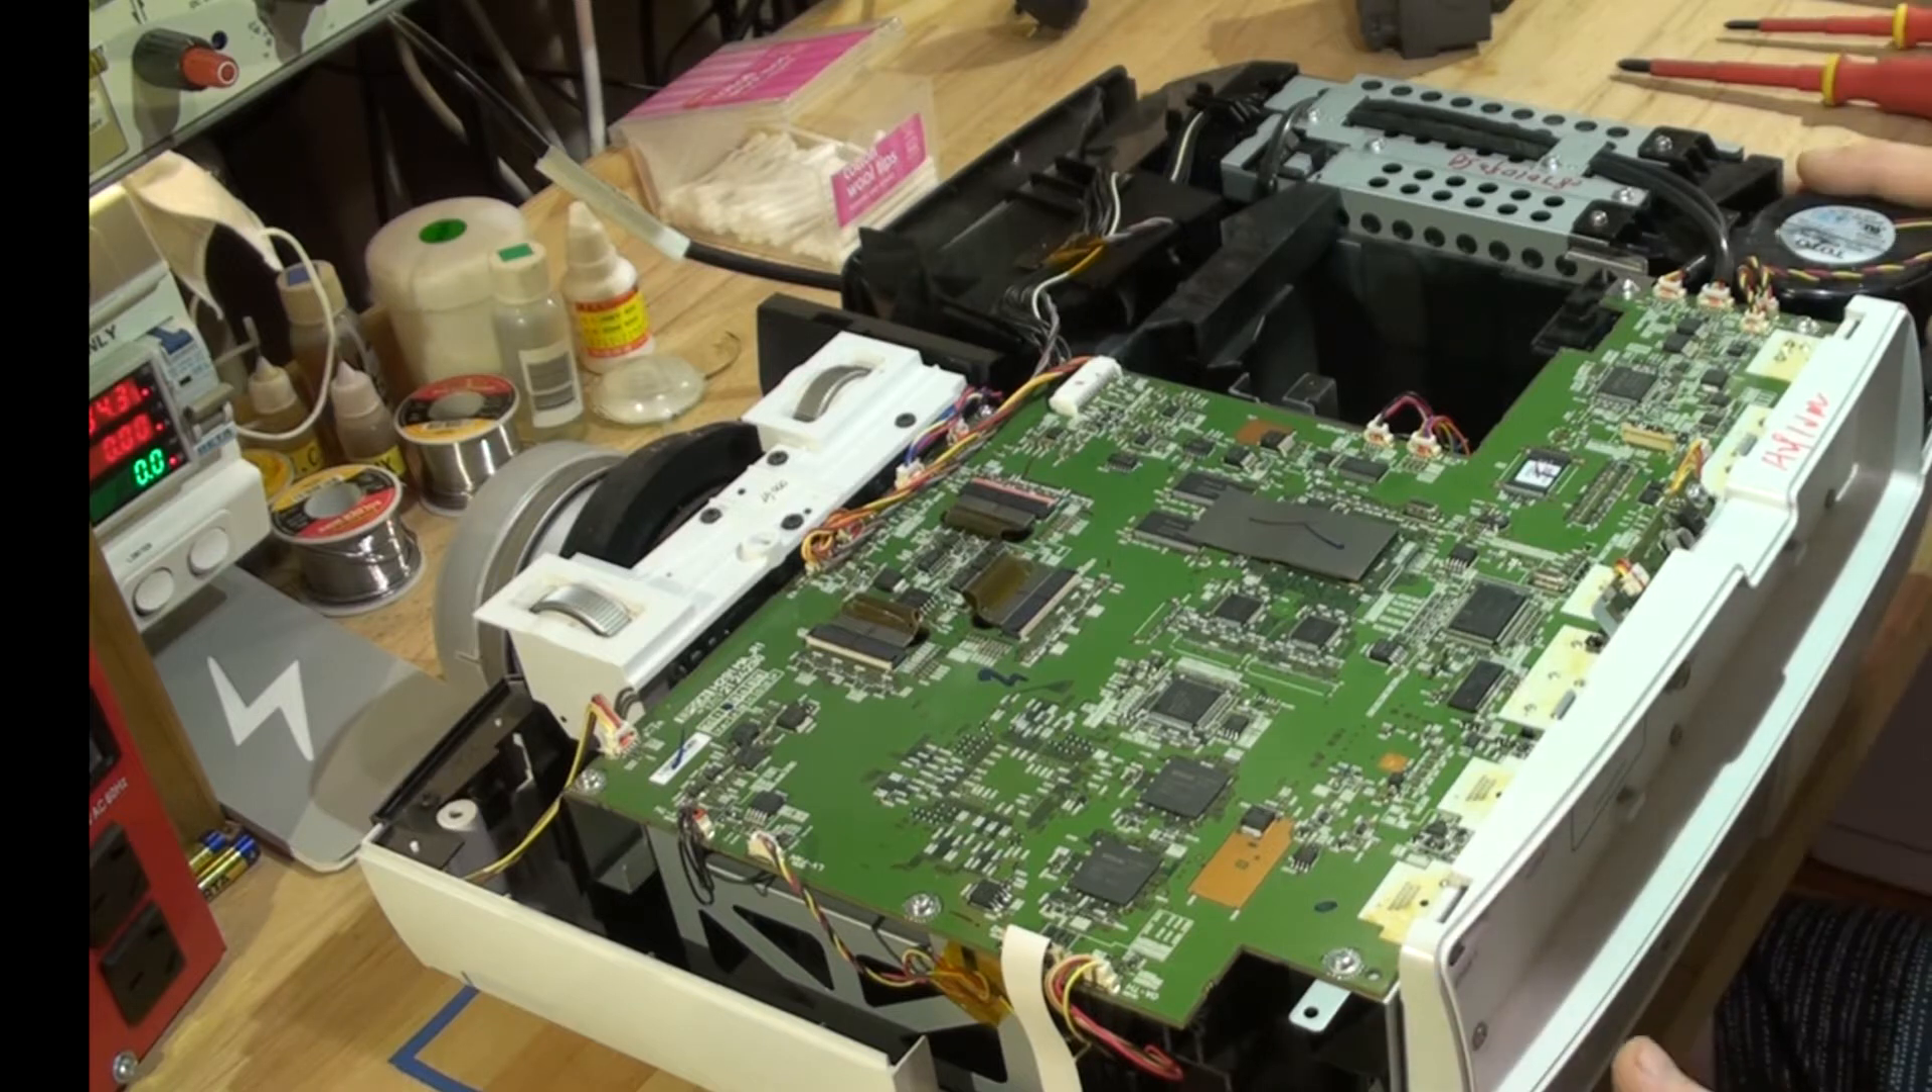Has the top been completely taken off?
Yes.